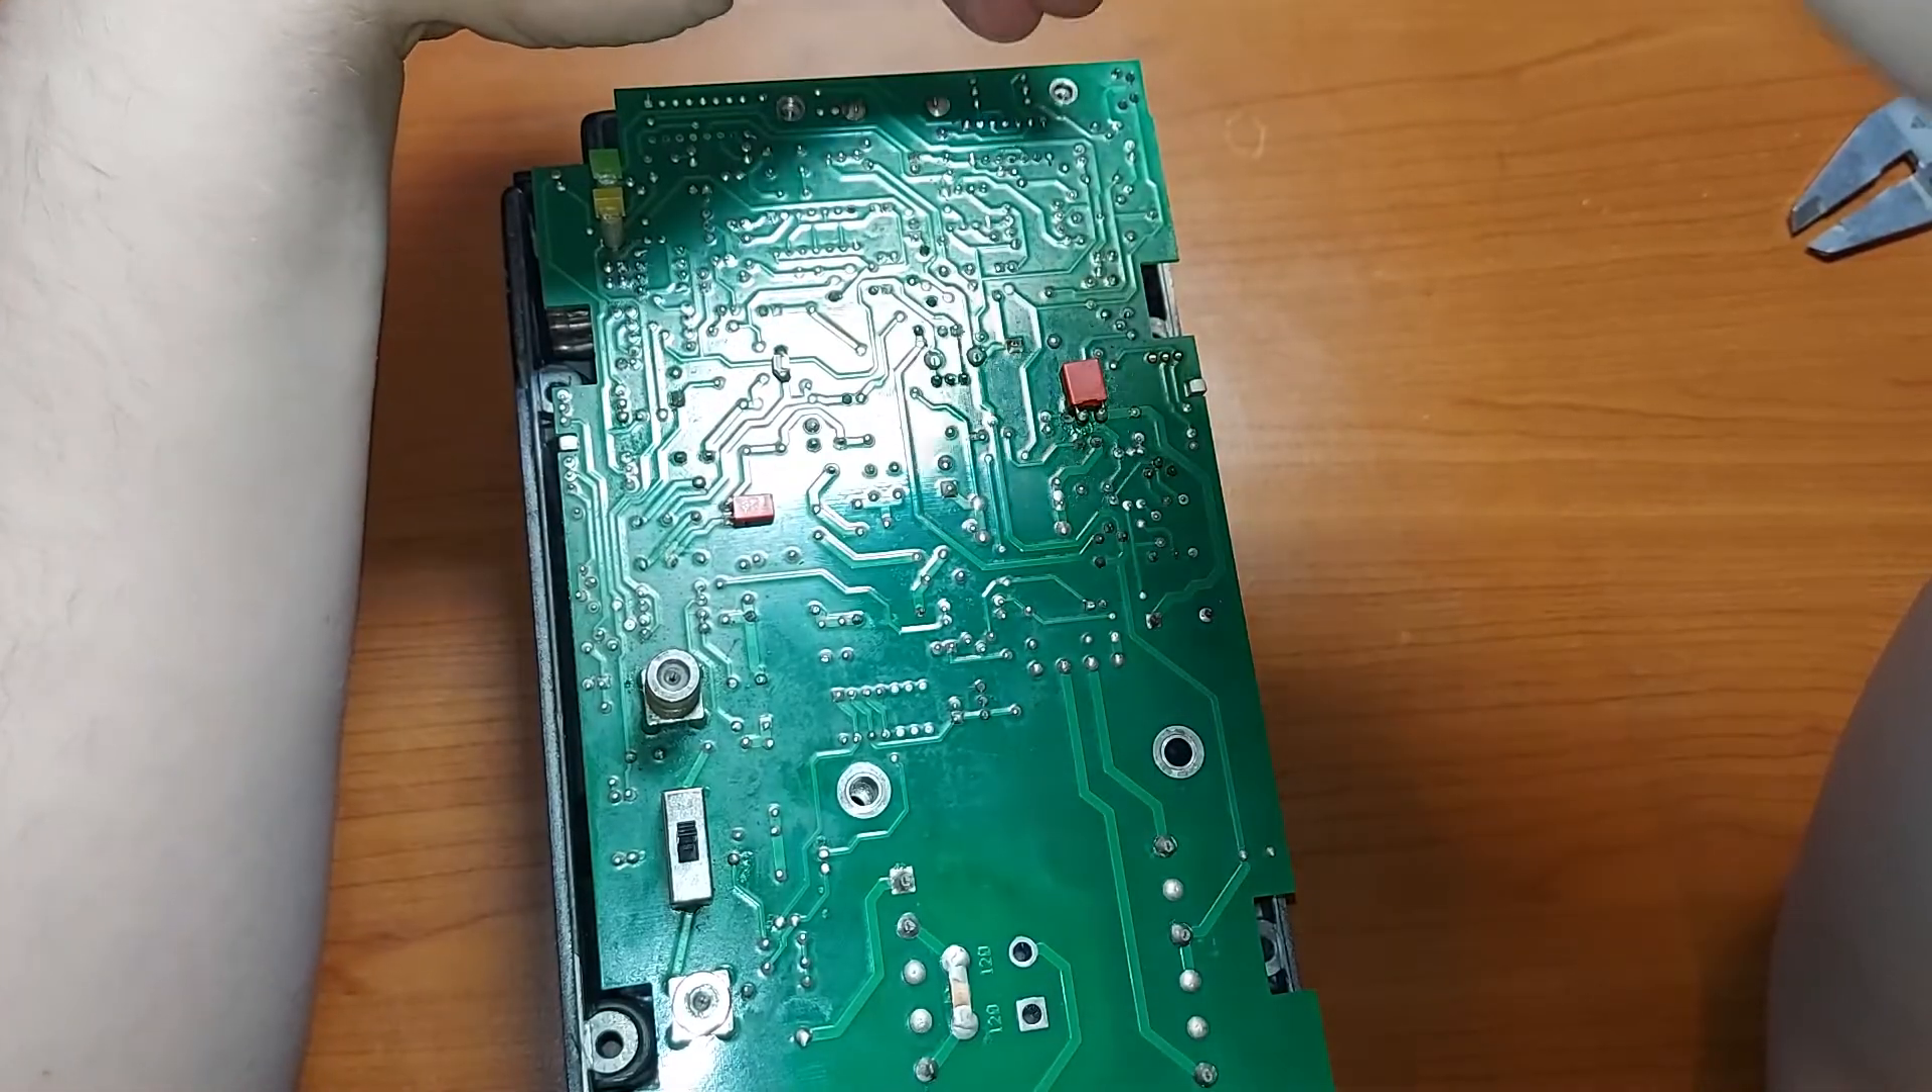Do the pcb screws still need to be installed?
Yes.